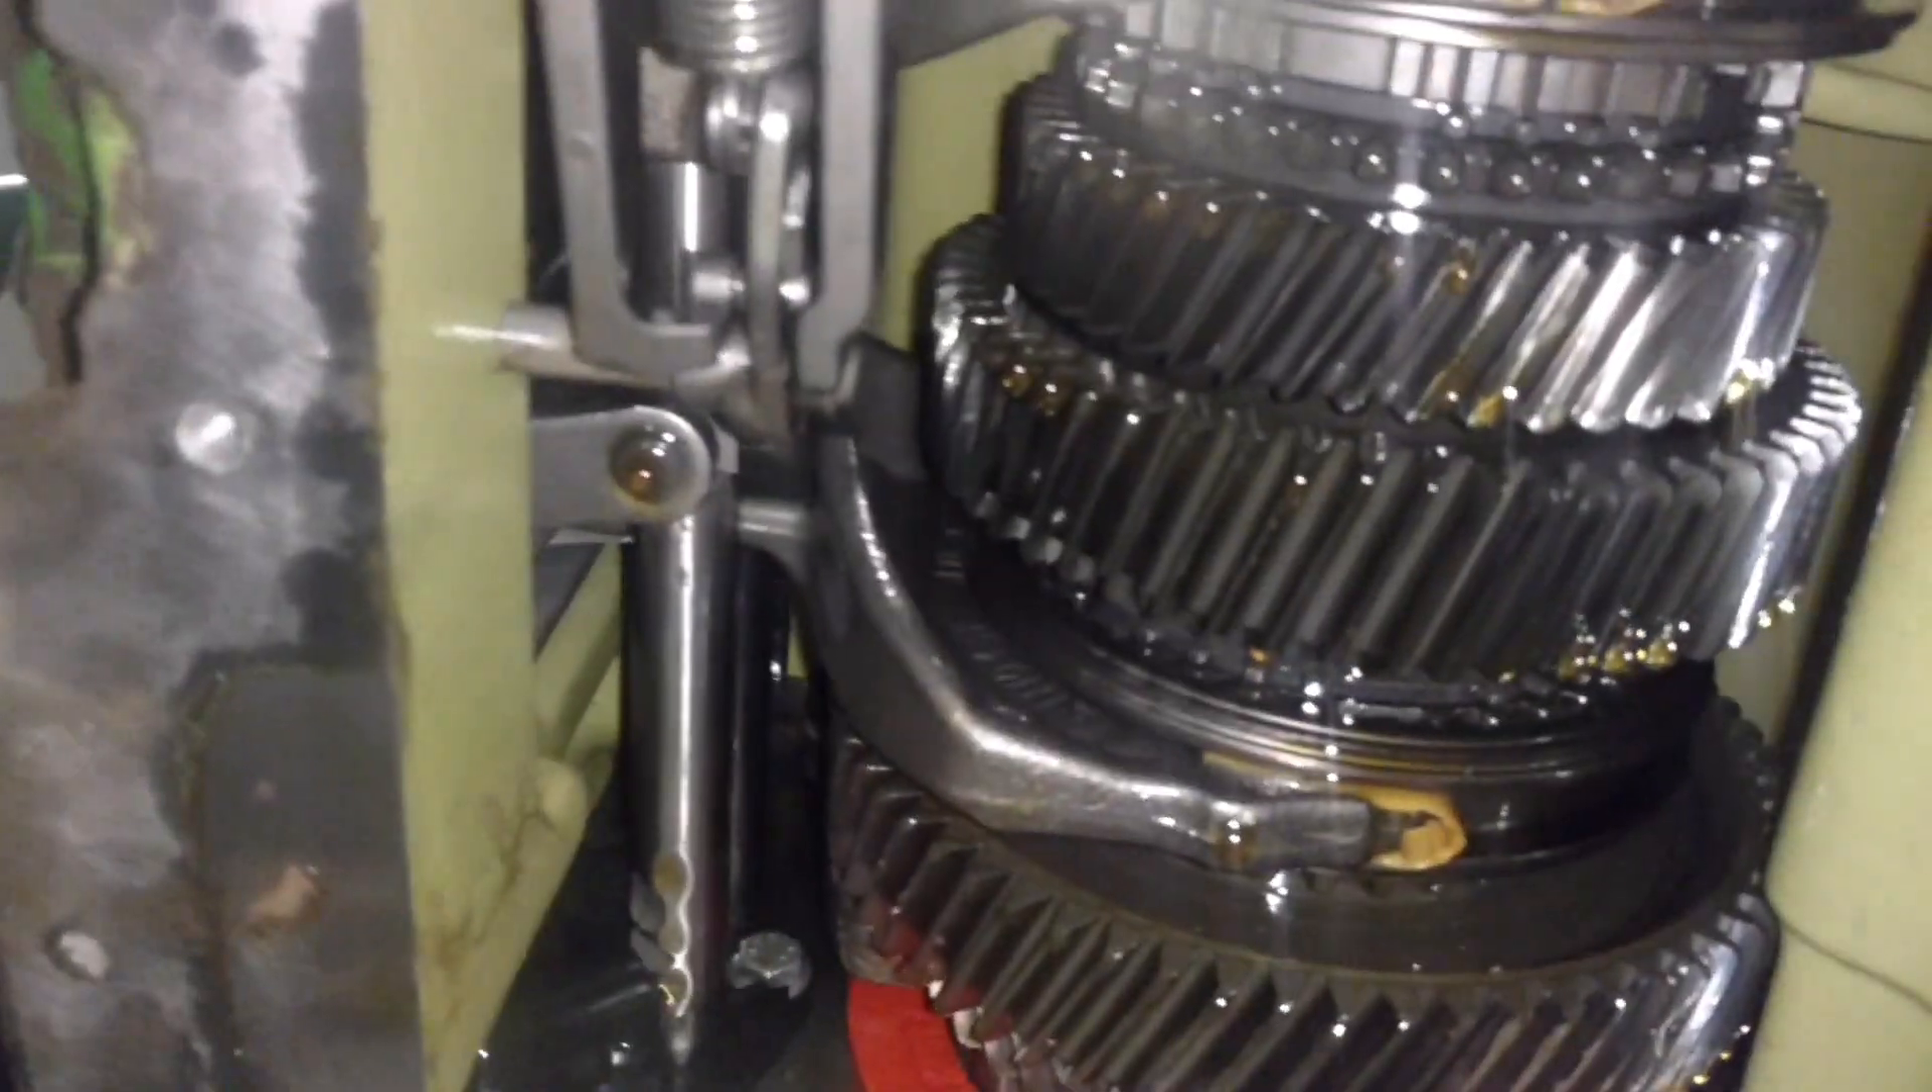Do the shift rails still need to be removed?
Yes.